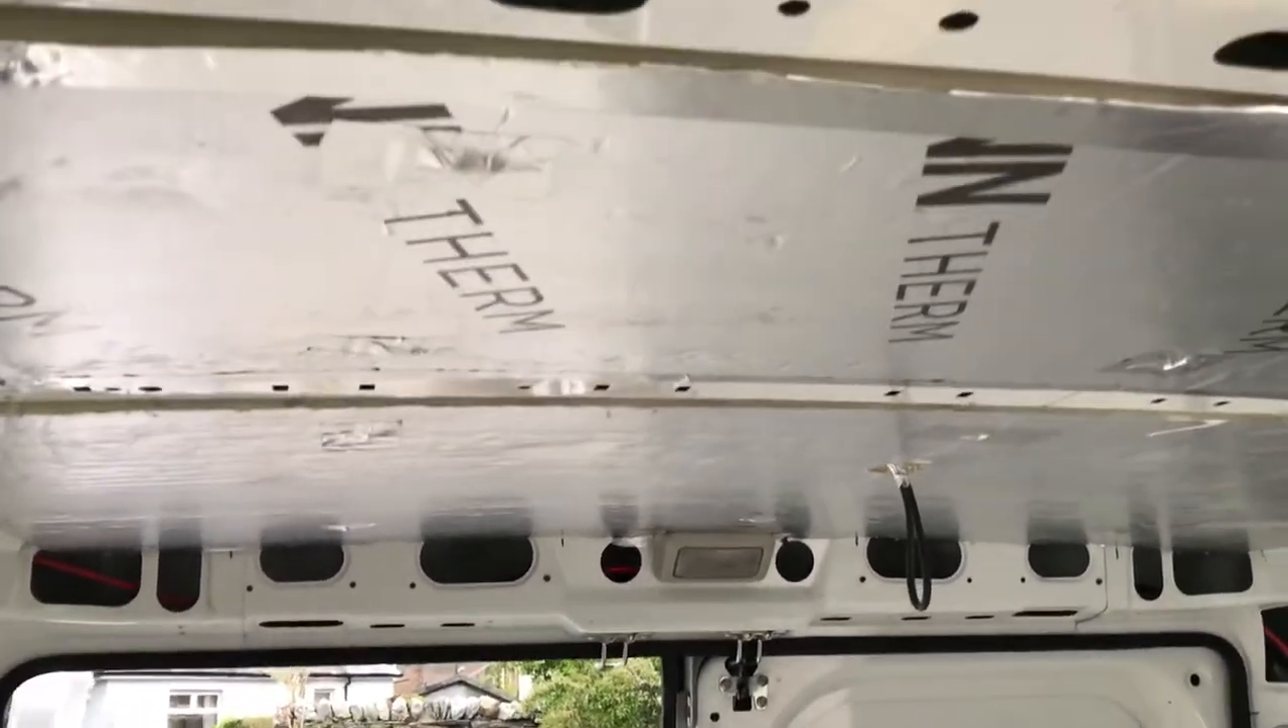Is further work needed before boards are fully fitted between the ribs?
No.